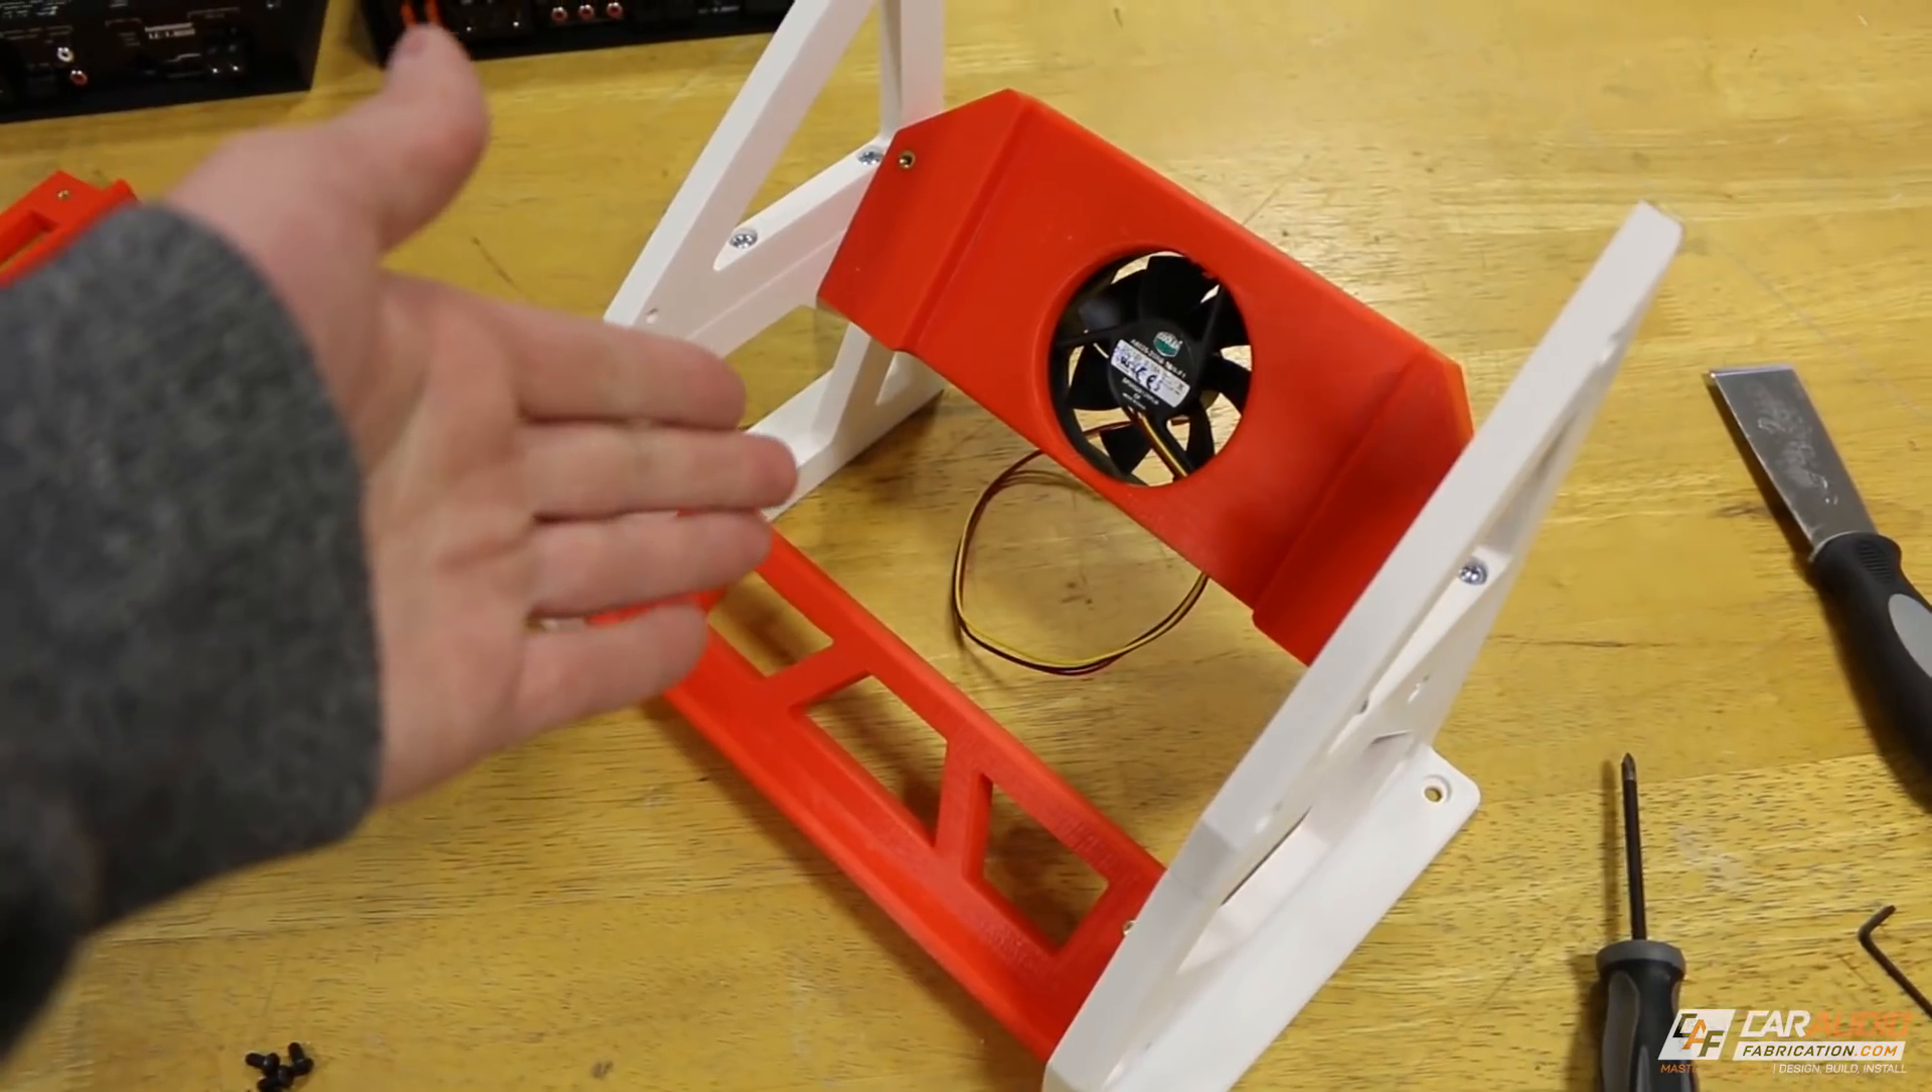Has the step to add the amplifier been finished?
No.